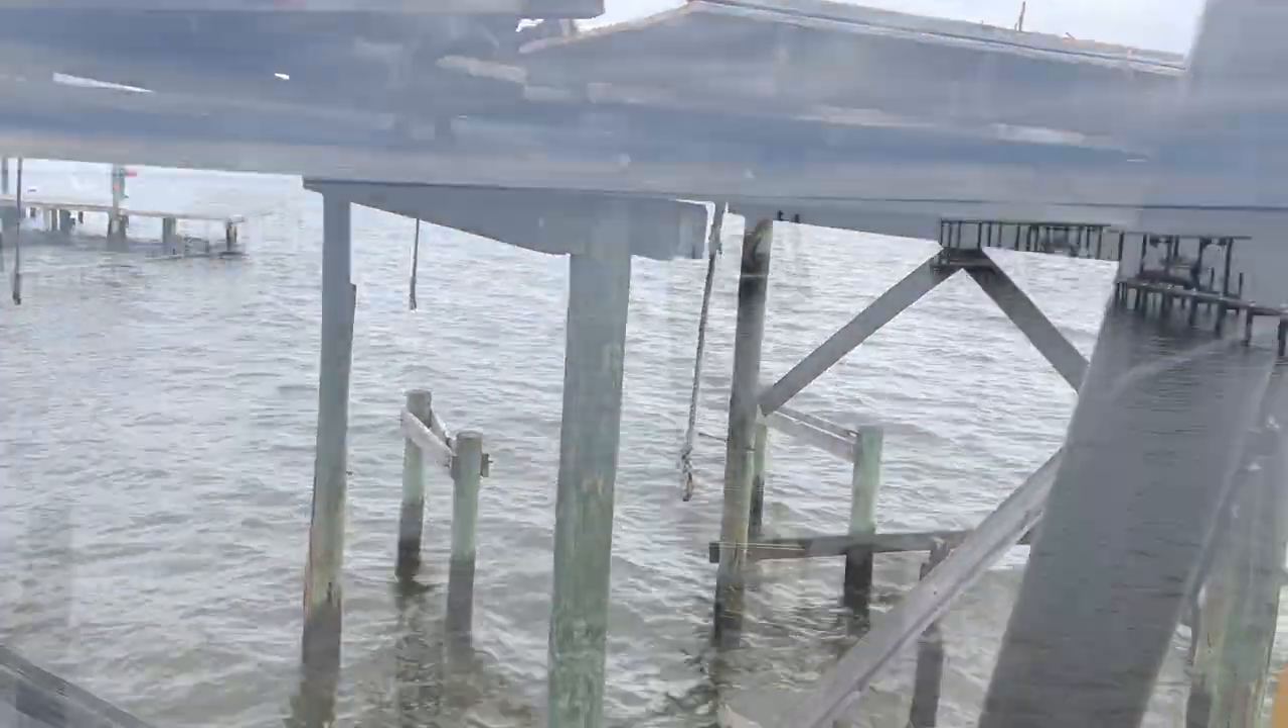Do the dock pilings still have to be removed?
Yes.